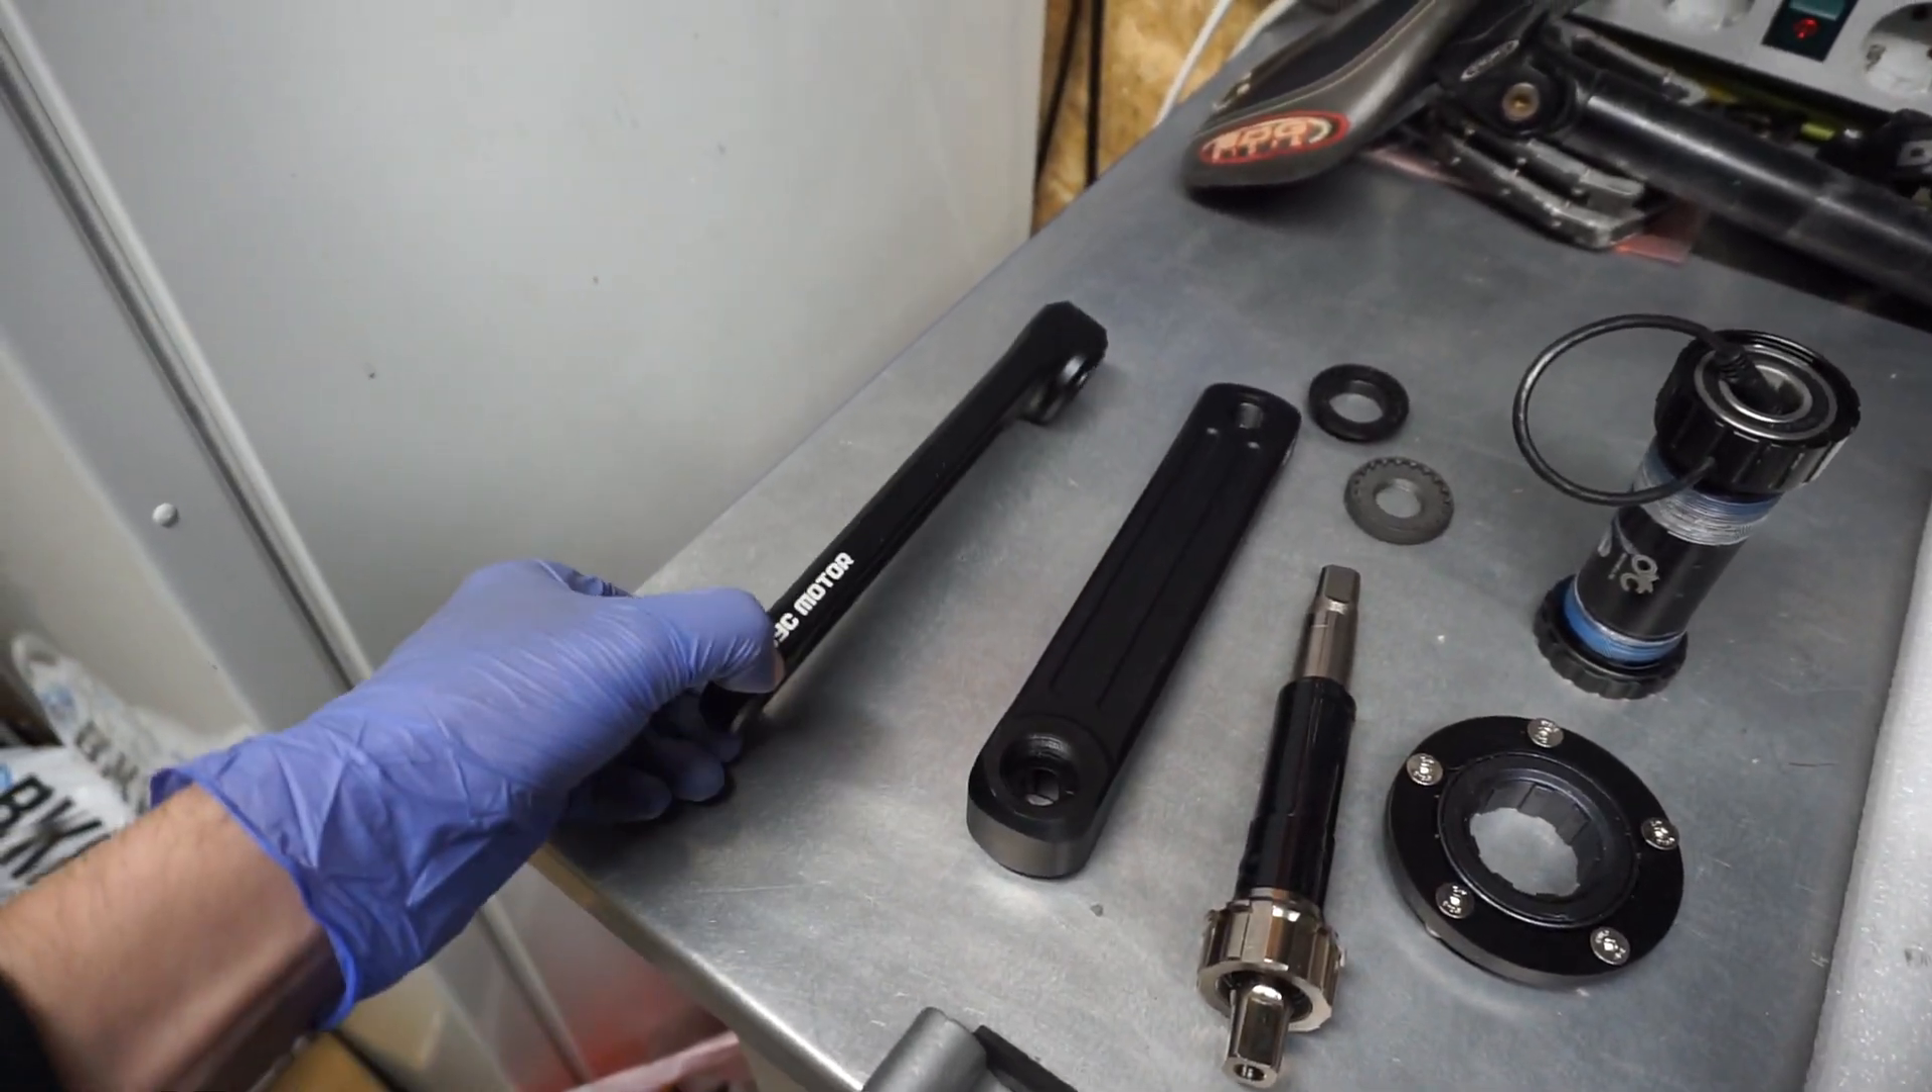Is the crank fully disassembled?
Yes.